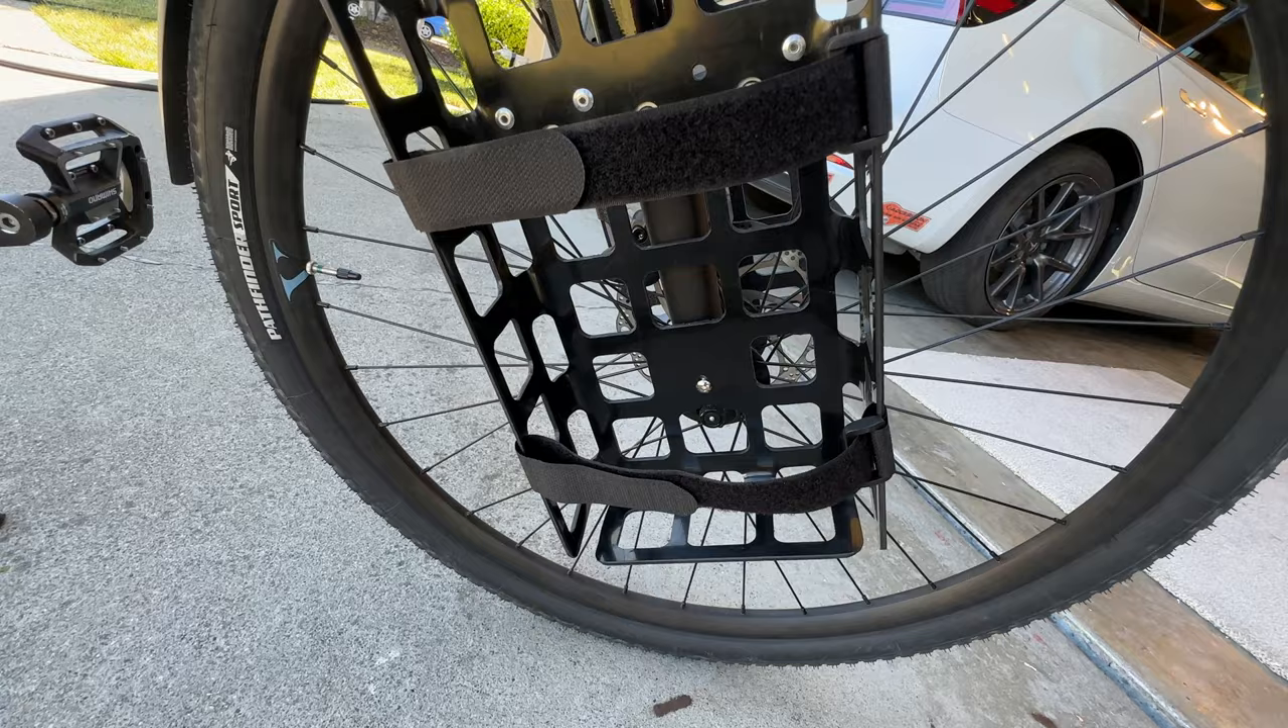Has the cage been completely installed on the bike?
Yes.